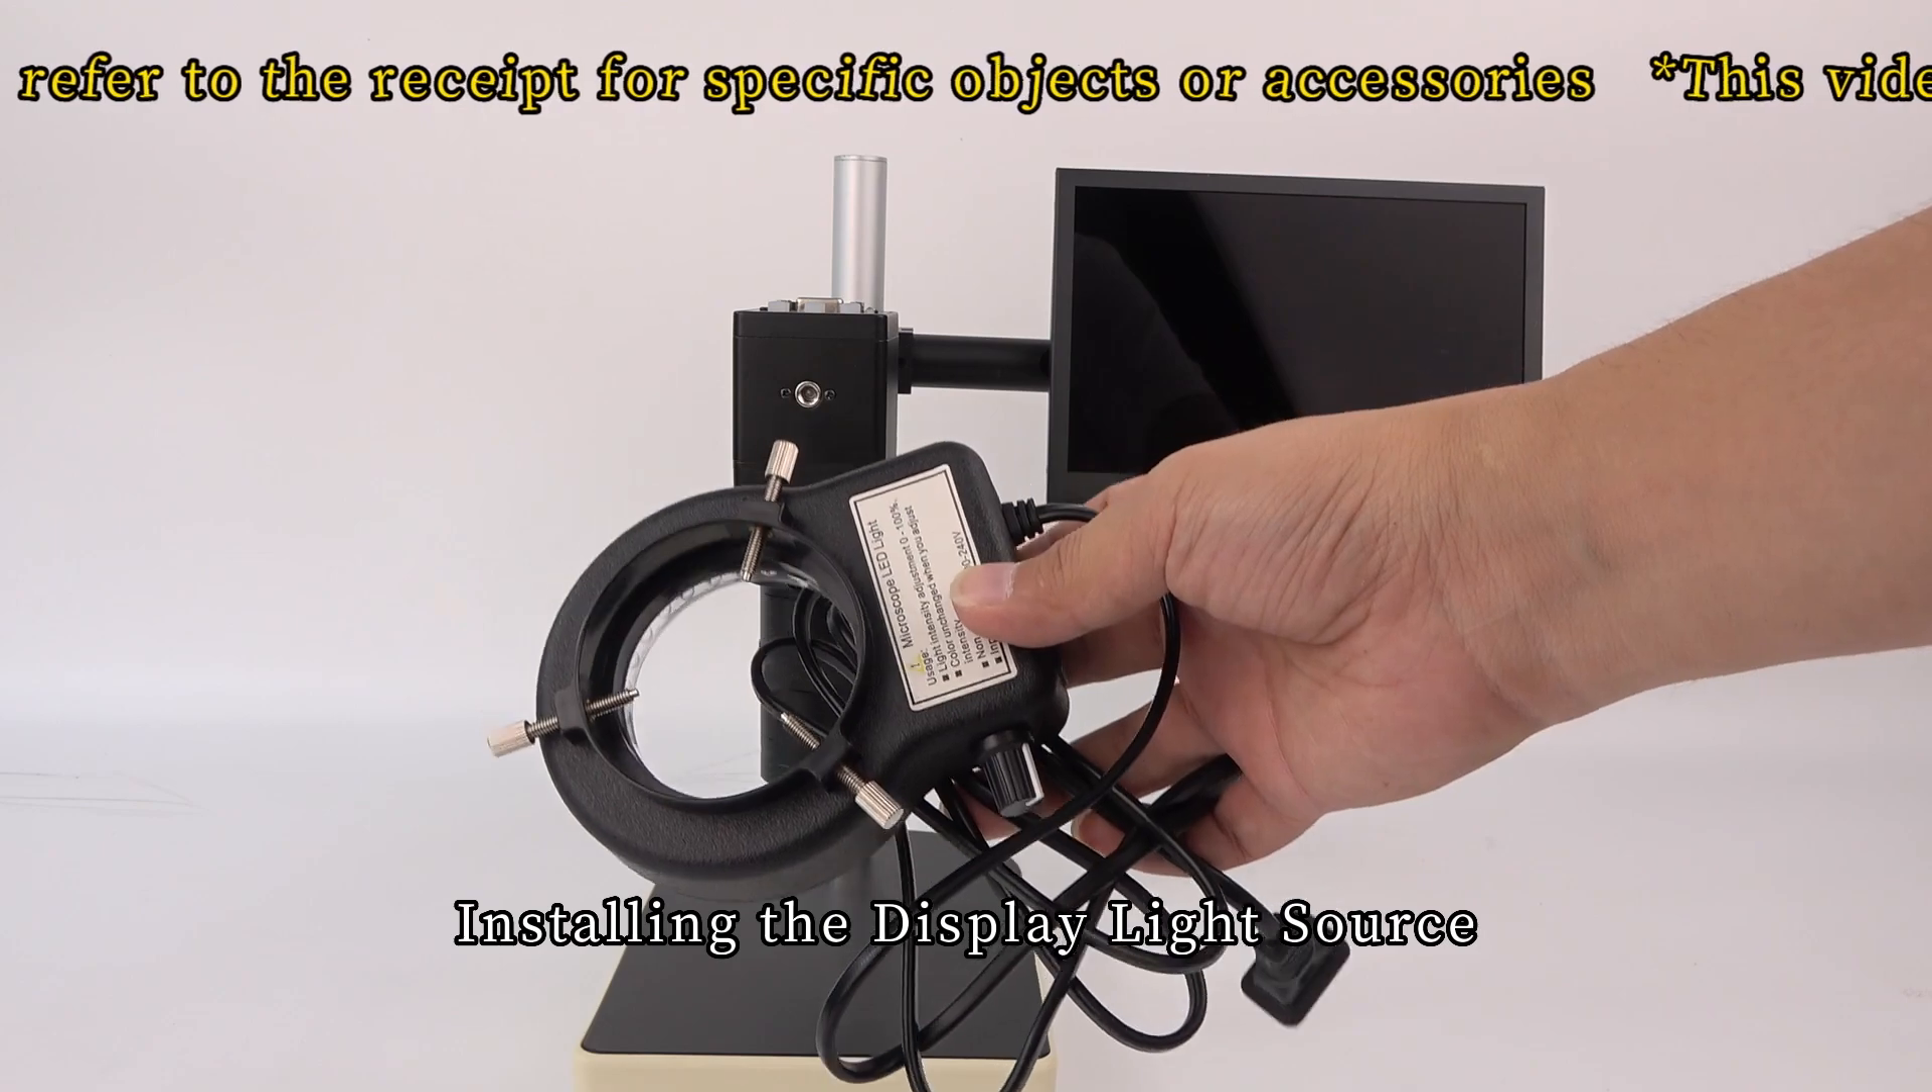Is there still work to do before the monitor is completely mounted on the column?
No.